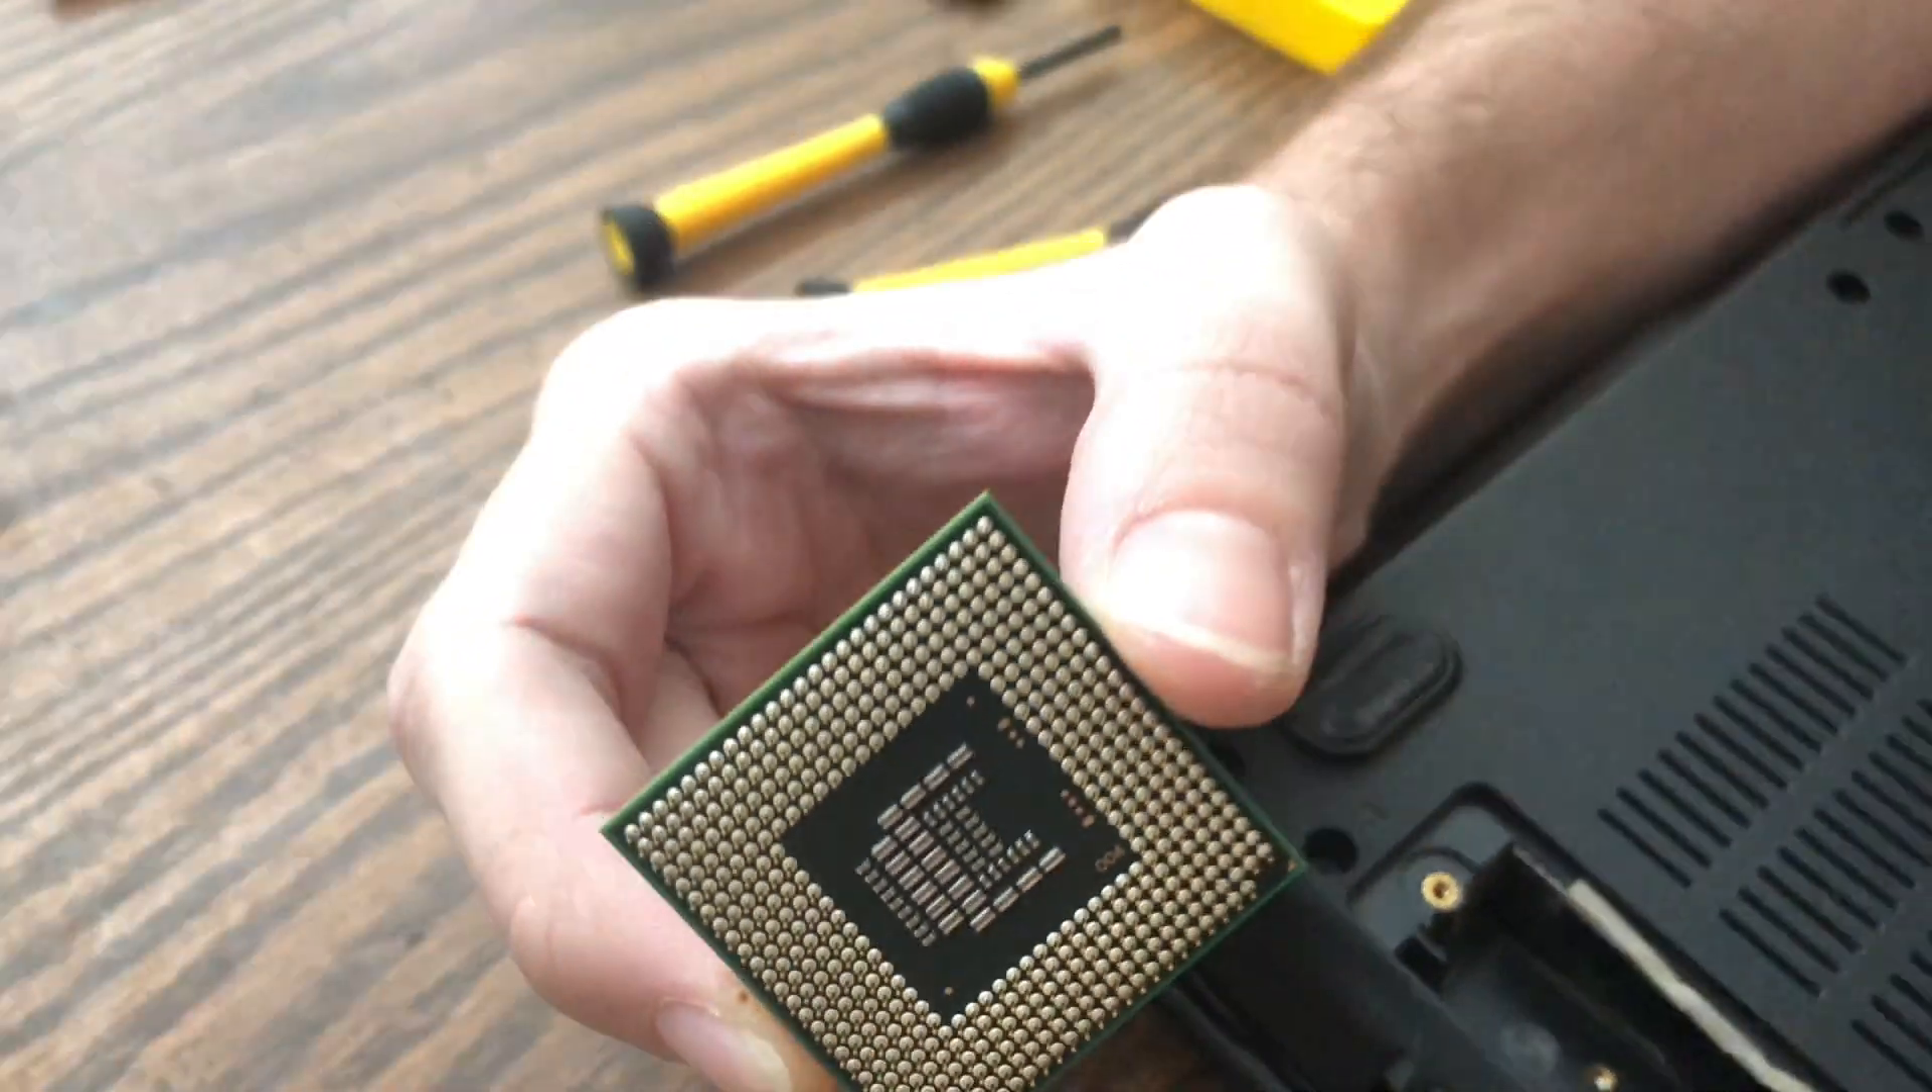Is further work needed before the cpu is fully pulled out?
No.